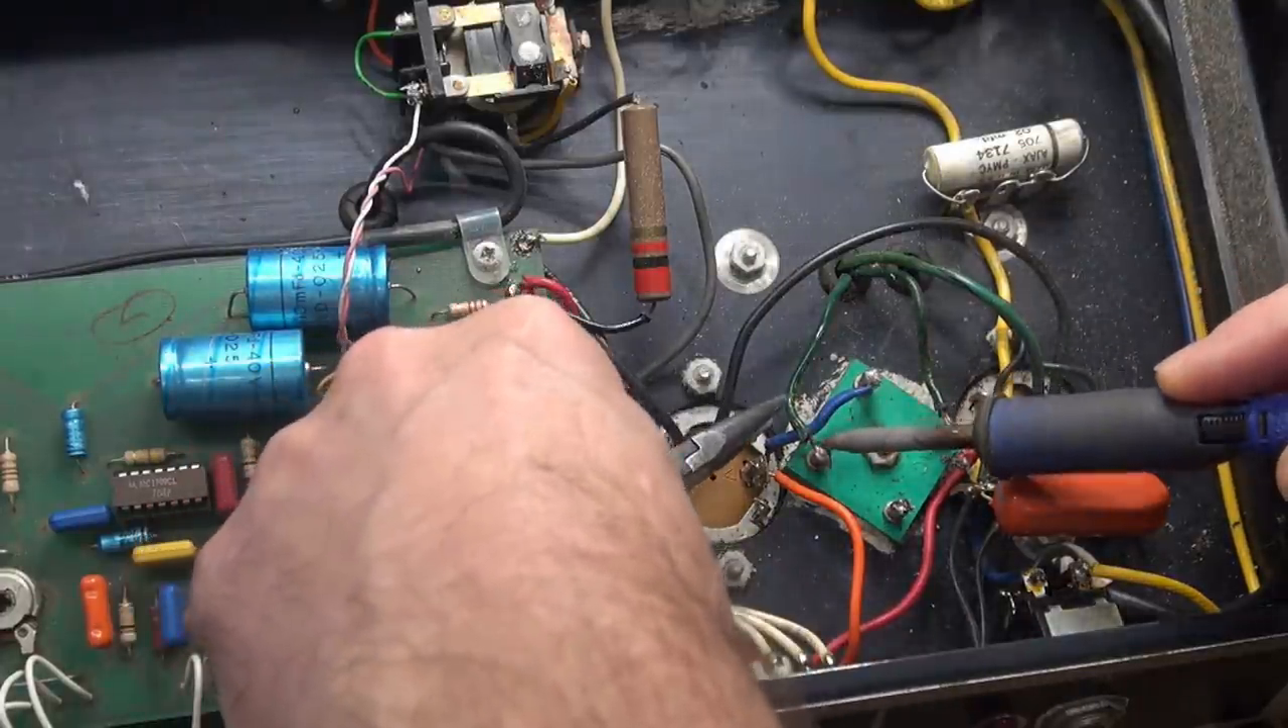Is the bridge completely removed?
No.